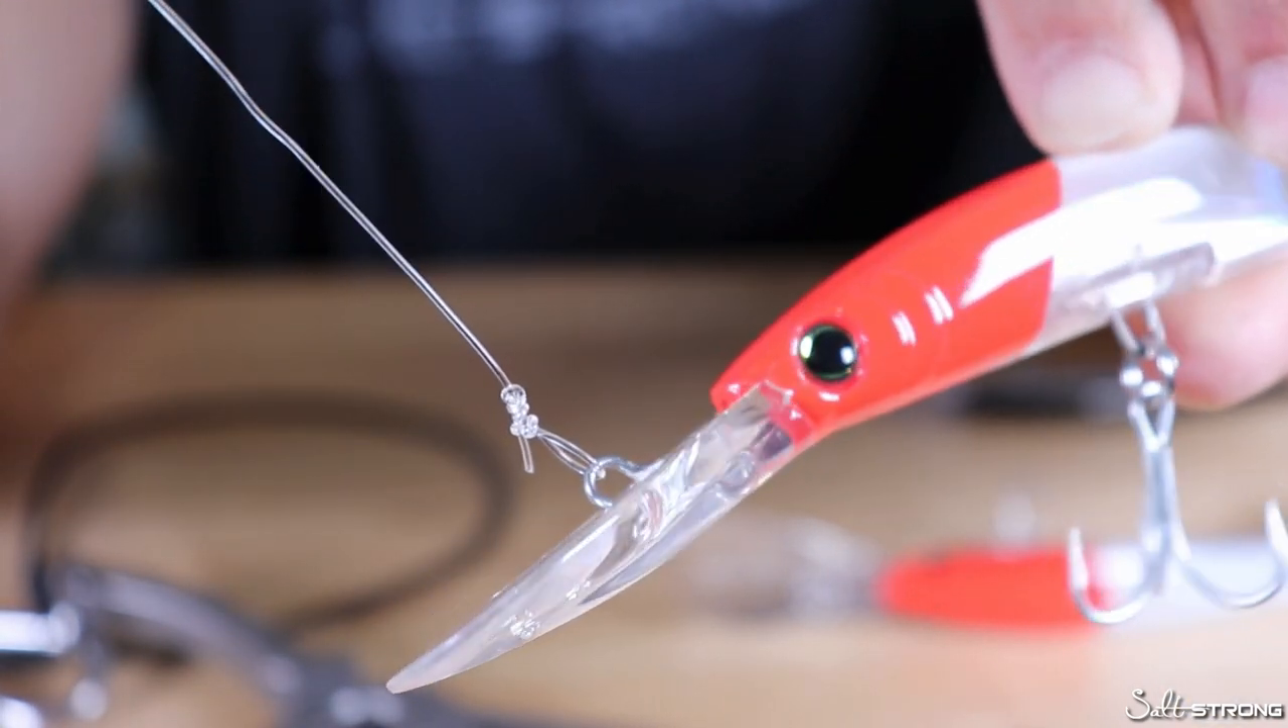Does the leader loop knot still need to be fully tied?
No.